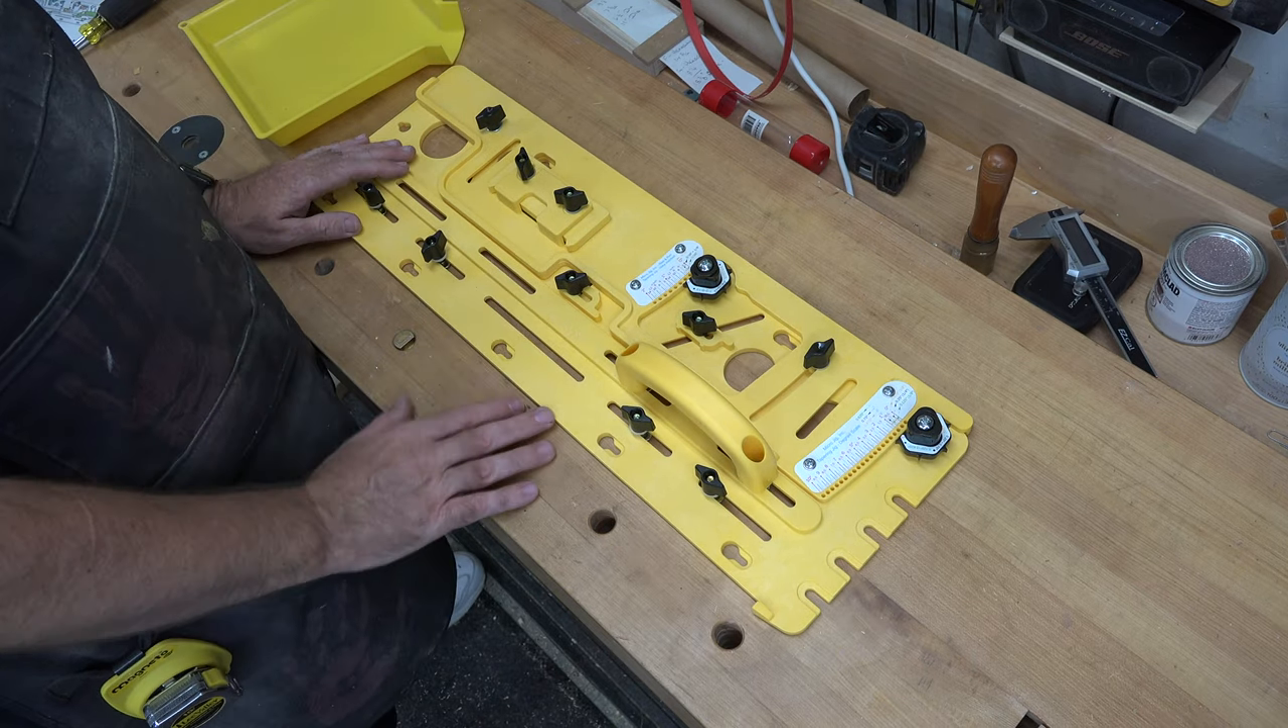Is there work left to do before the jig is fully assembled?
No.